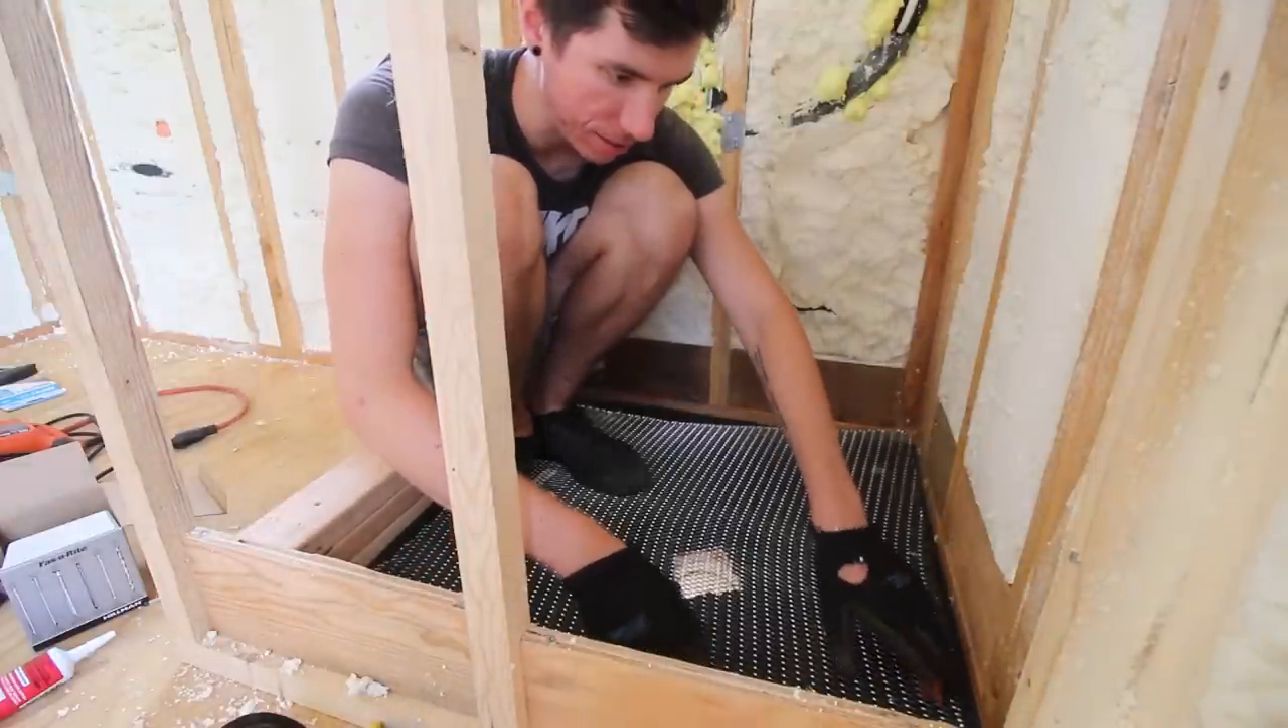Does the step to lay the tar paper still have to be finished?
No.